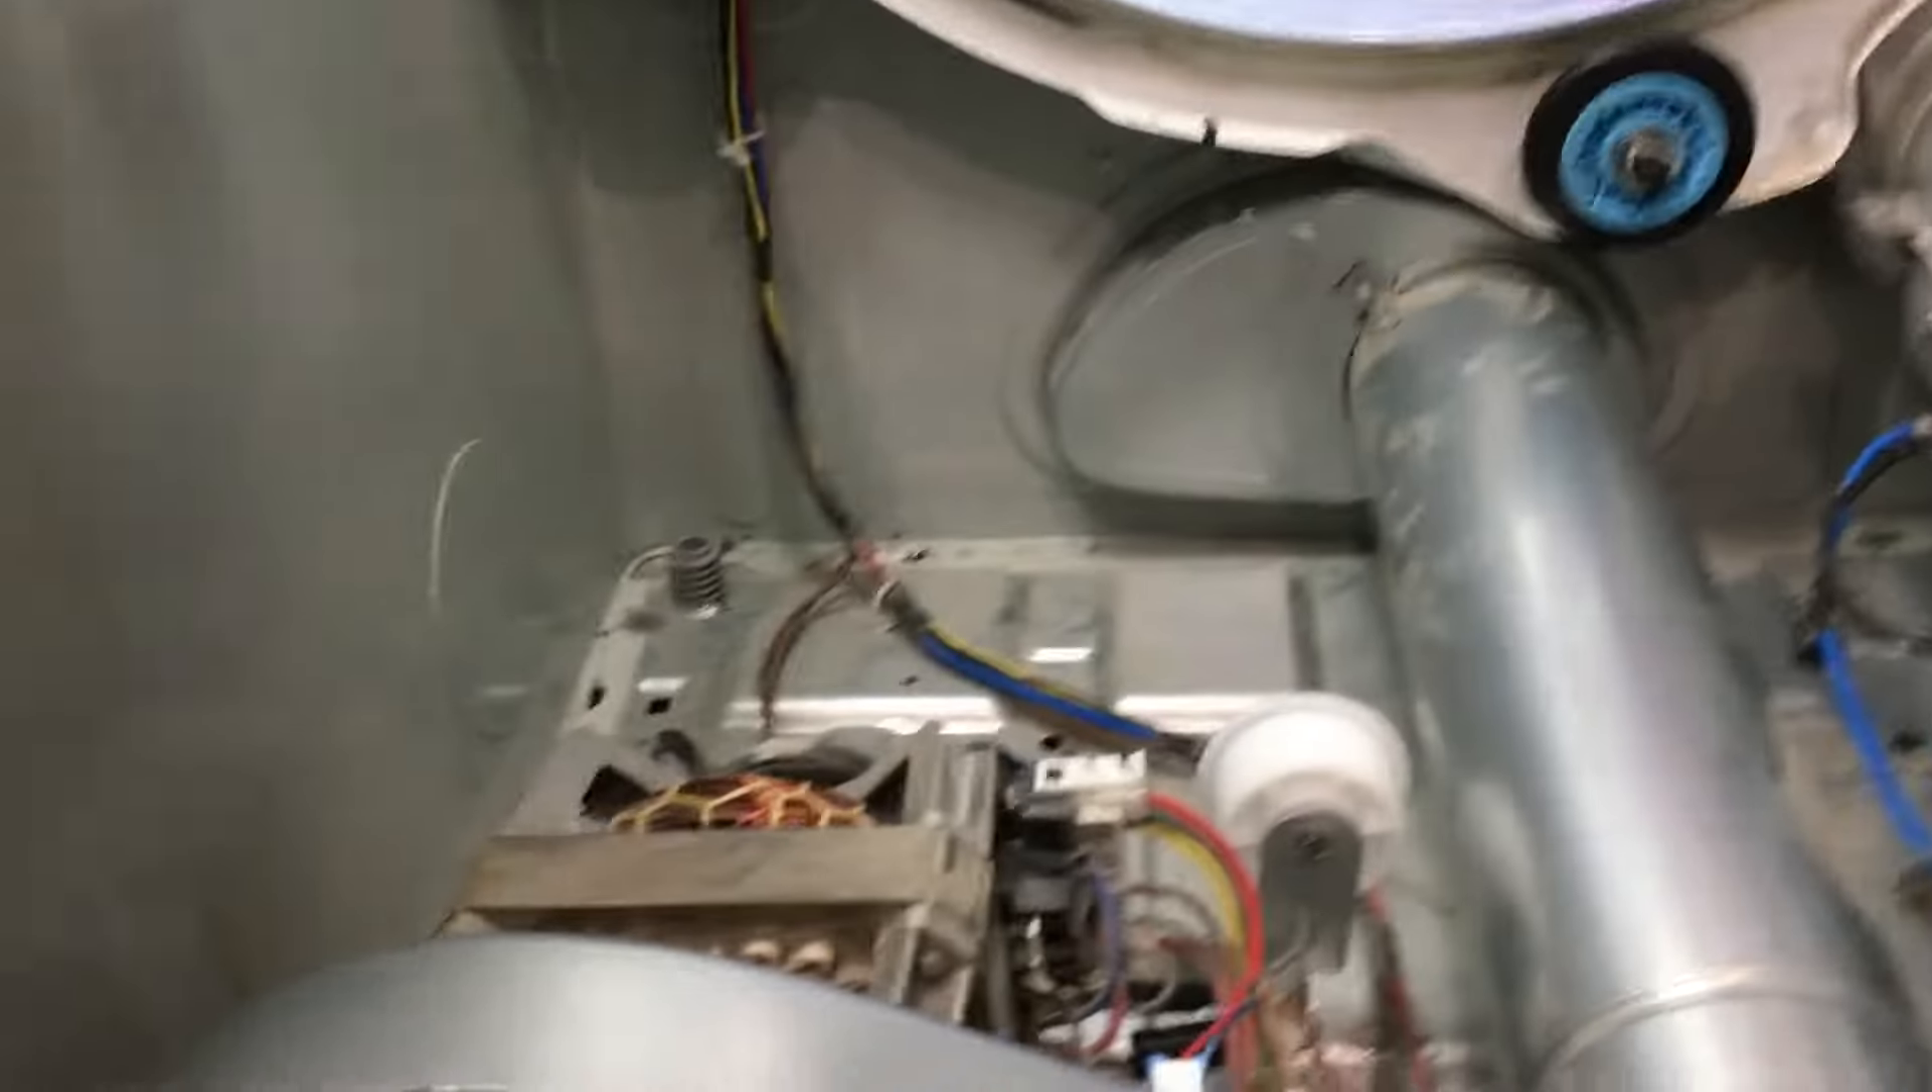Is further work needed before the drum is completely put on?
Yes.